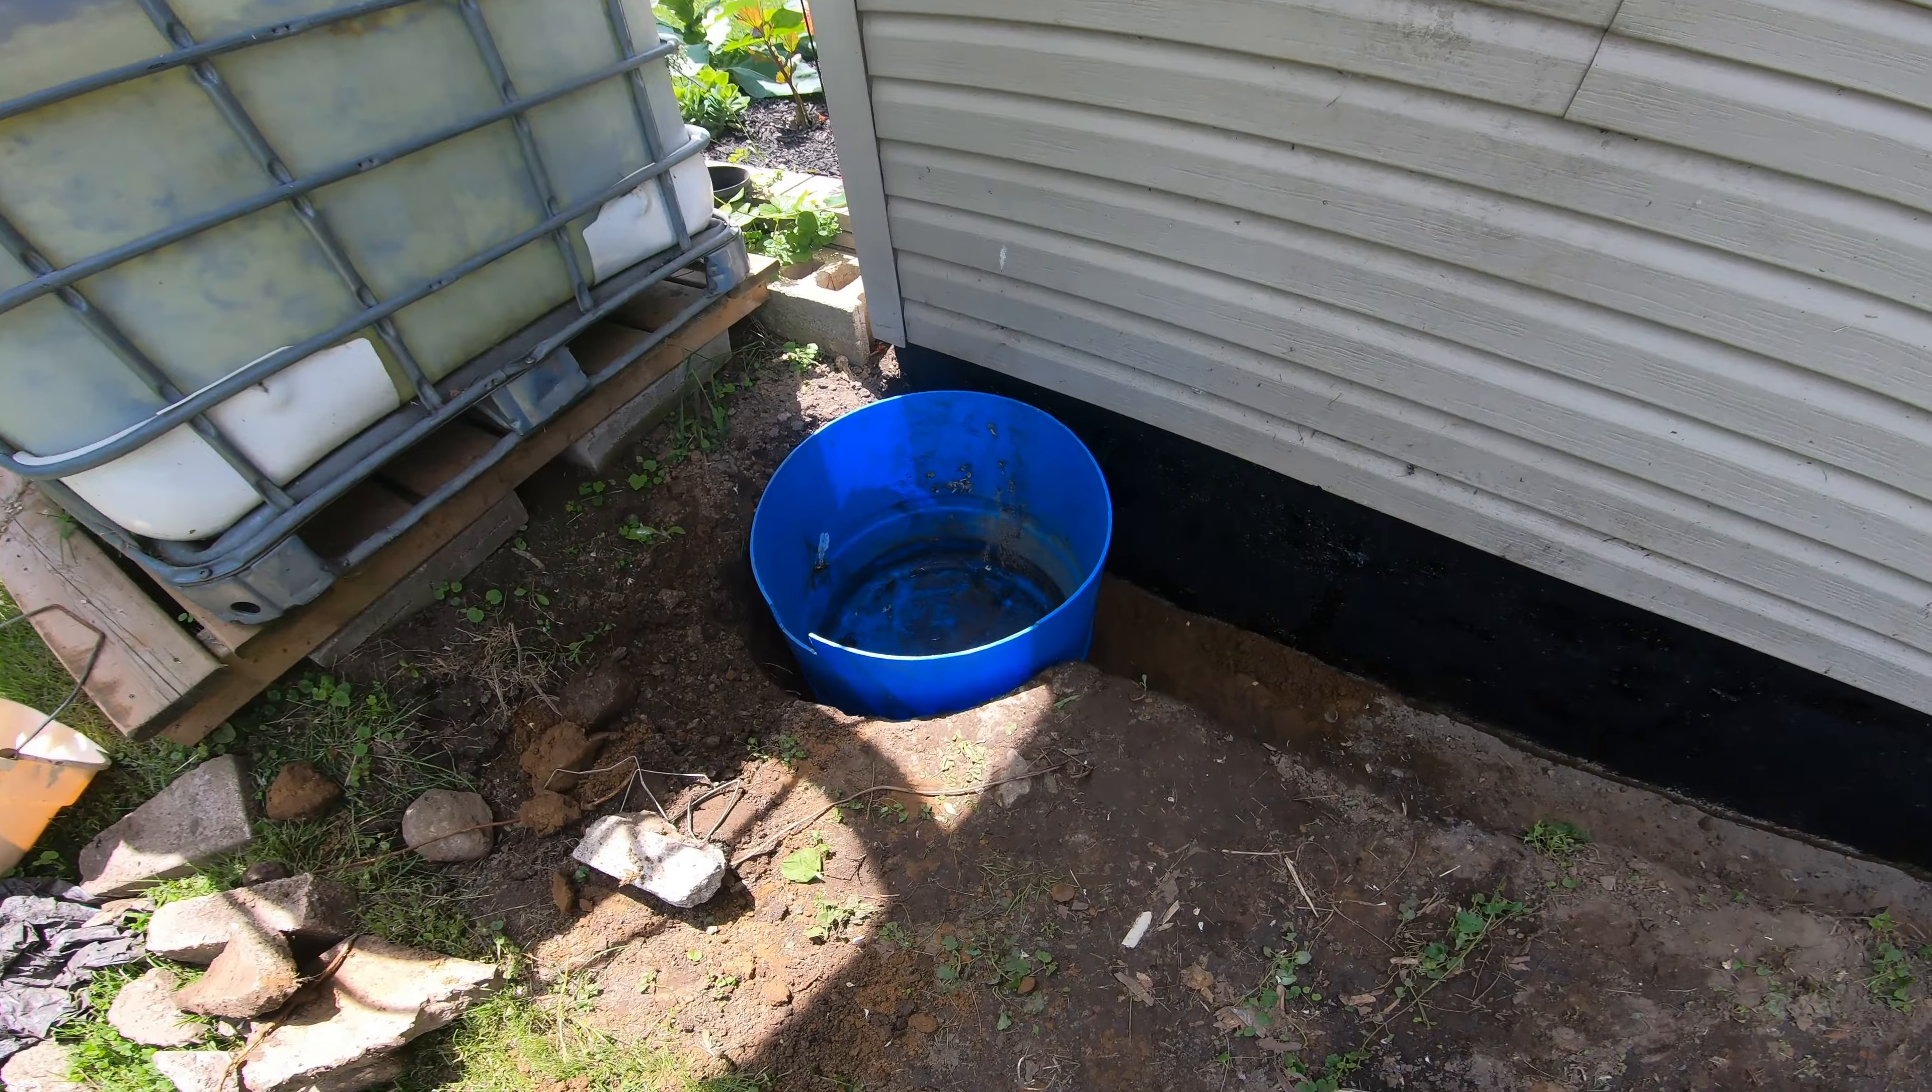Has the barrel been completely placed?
Yes.